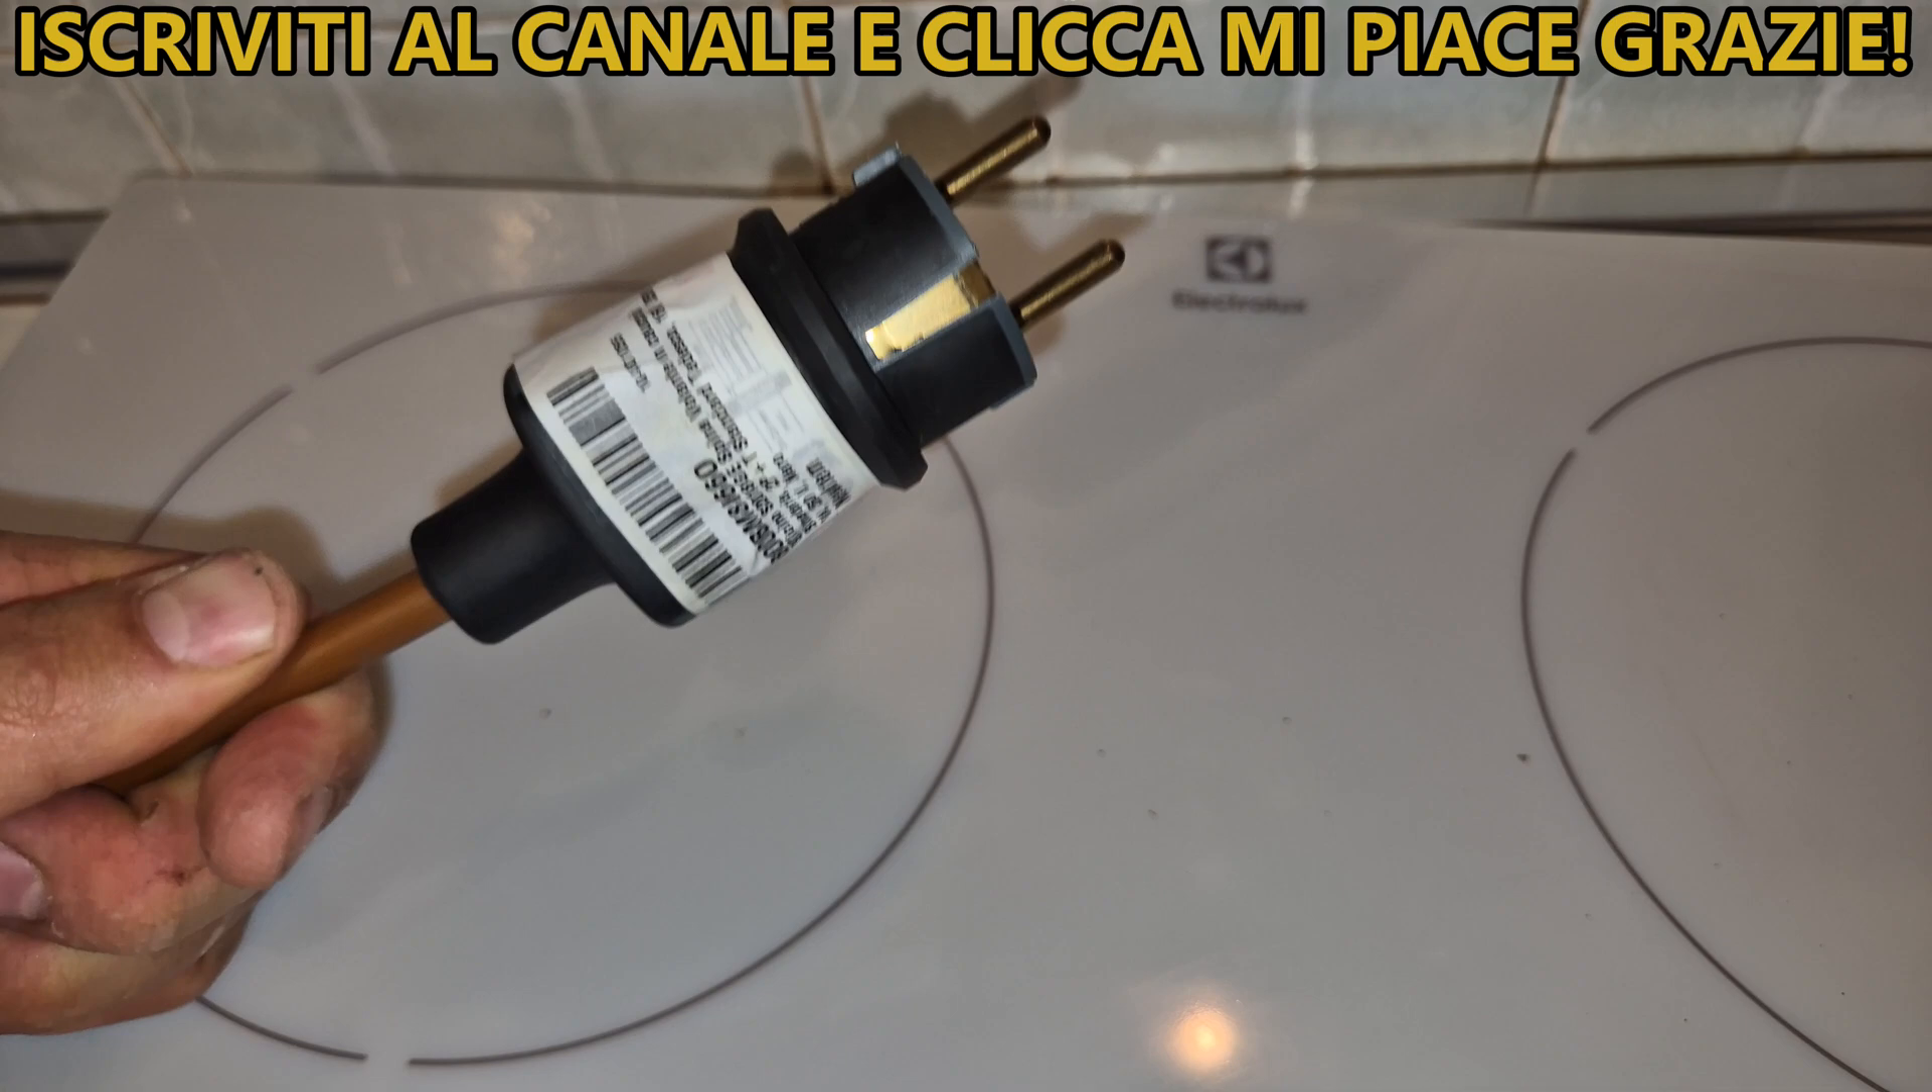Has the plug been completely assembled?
Yes.